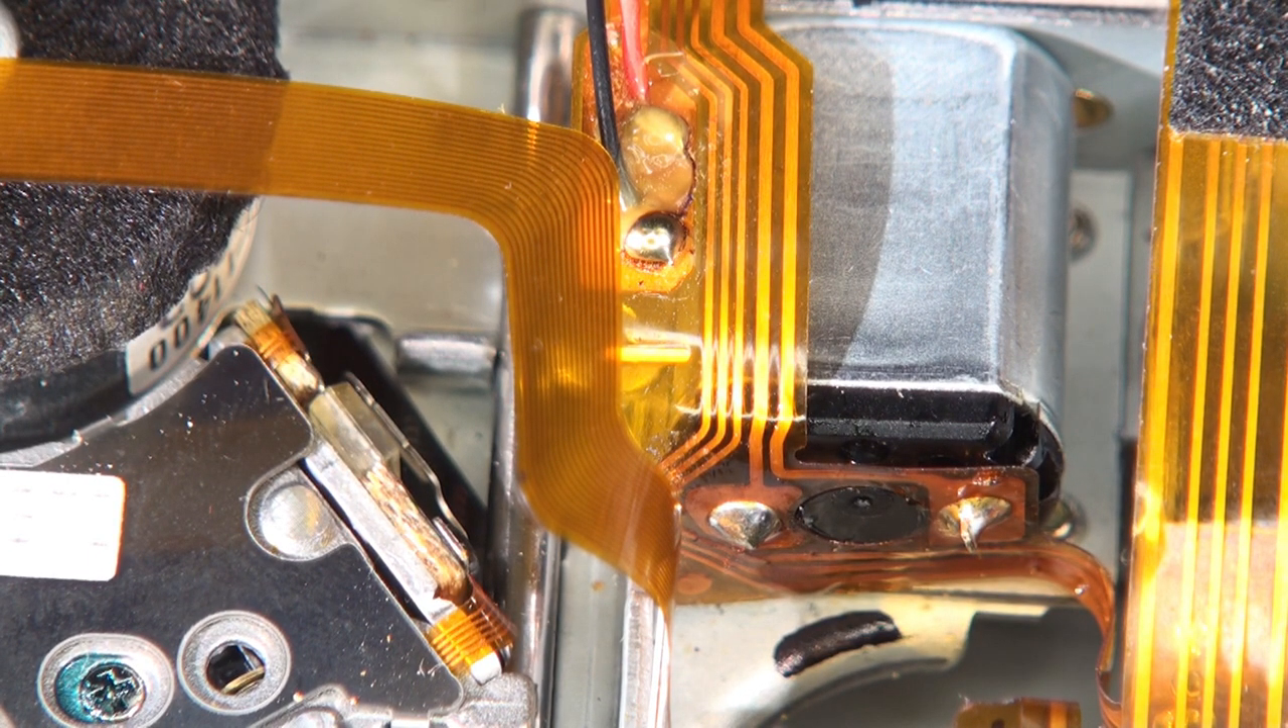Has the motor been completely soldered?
Yes.